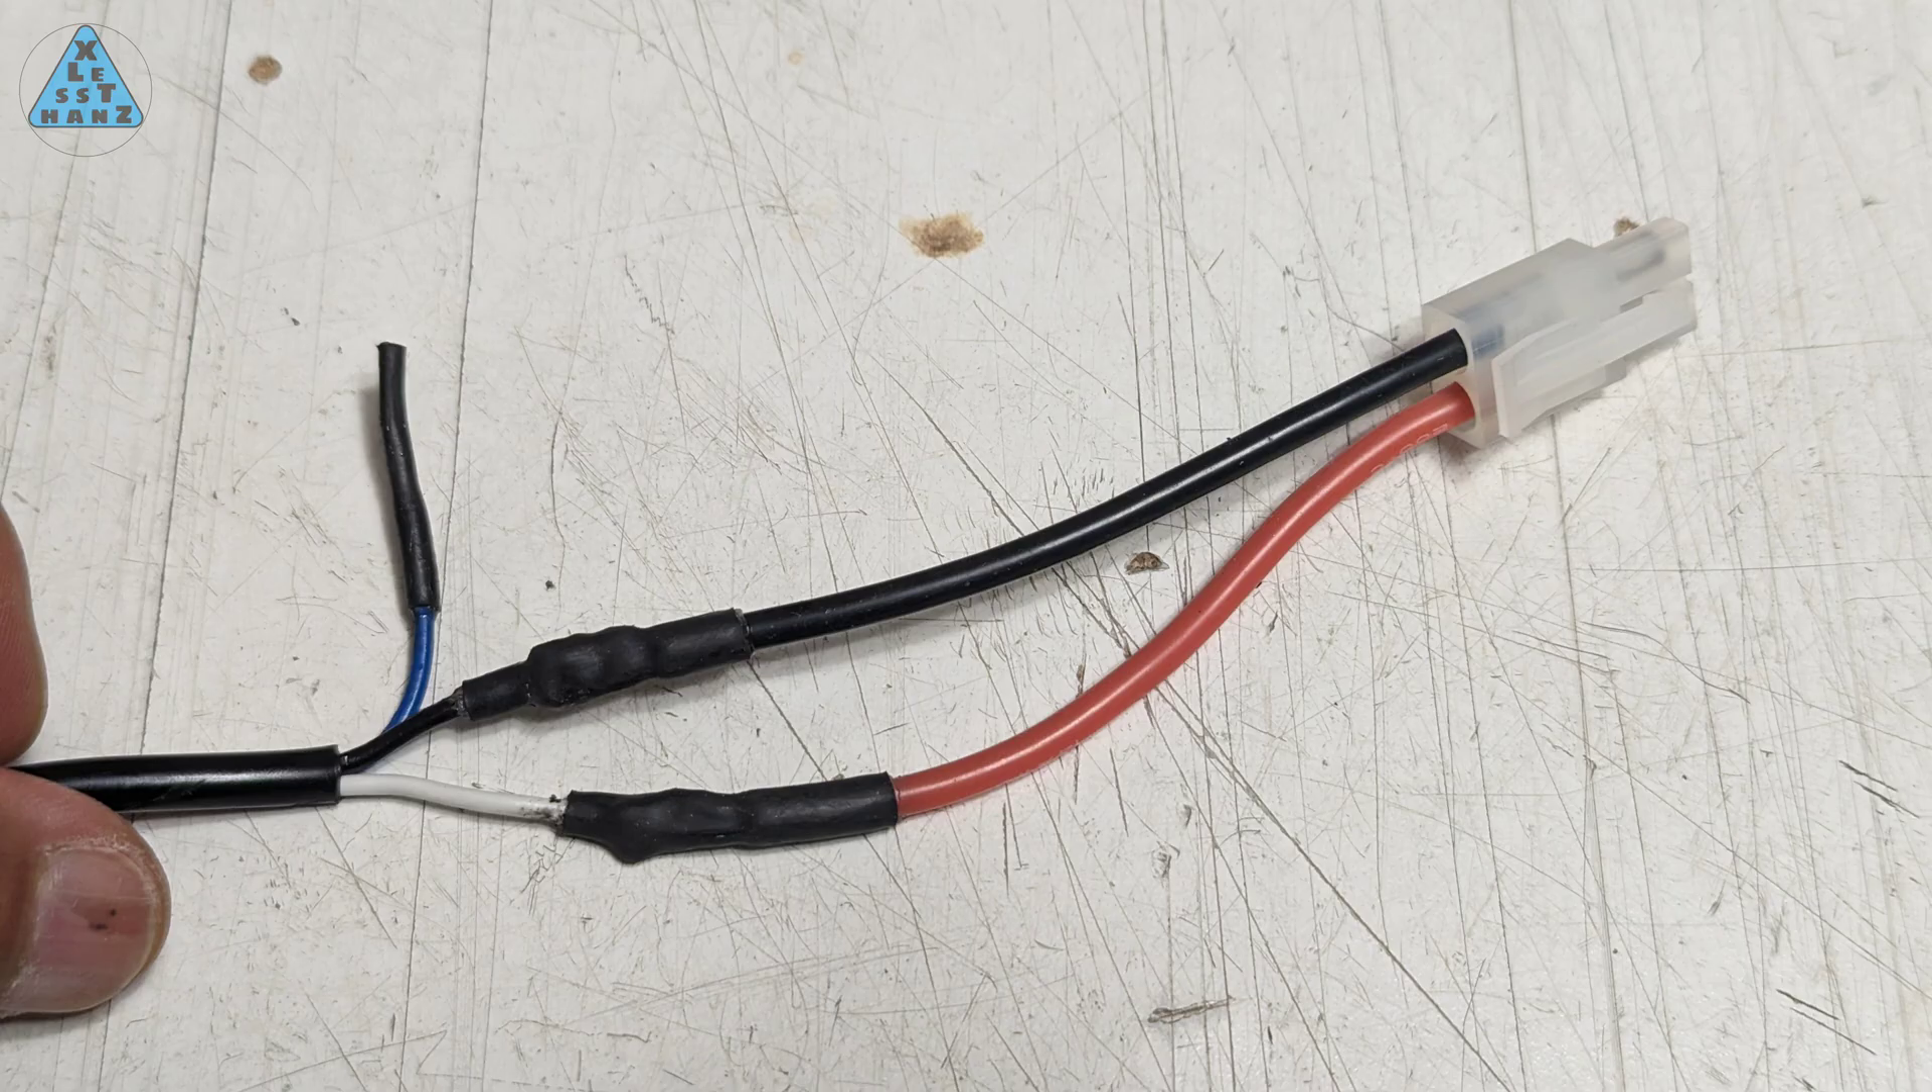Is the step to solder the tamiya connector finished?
Yes.